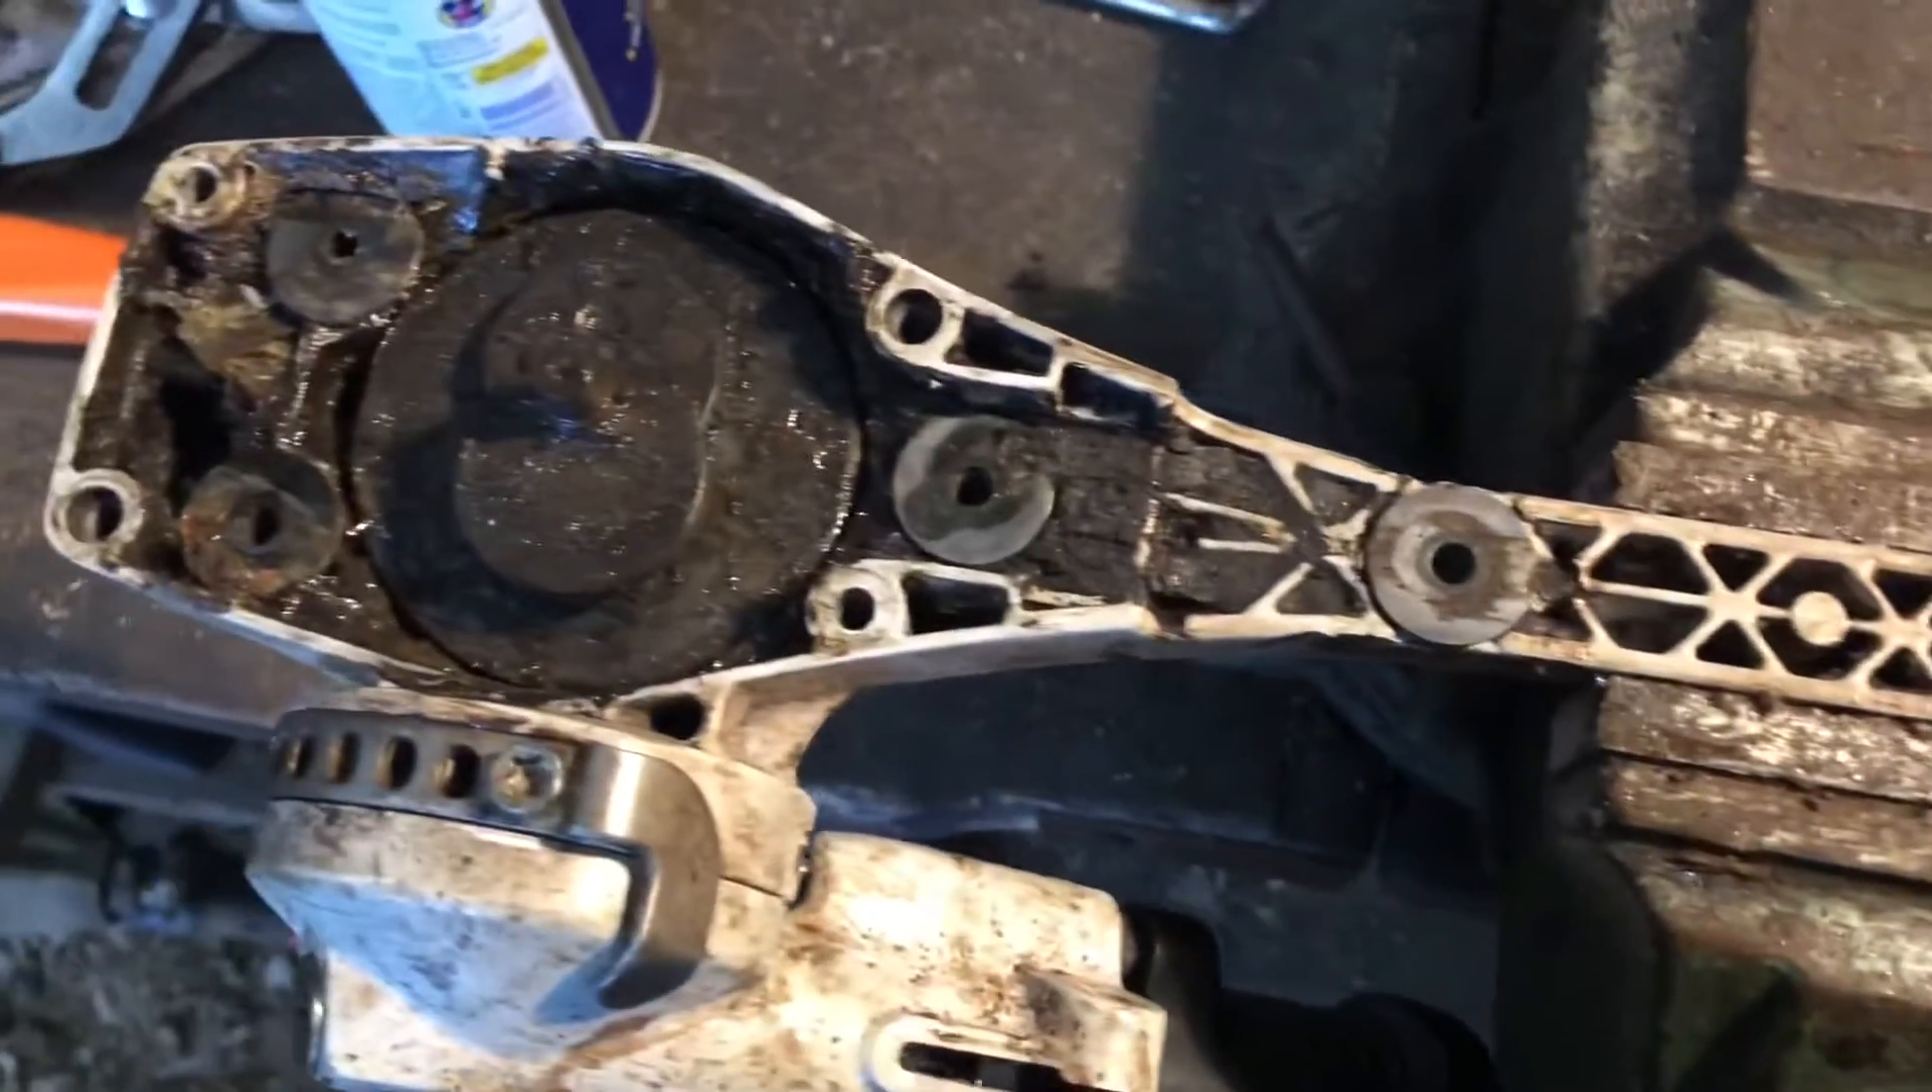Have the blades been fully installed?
No.